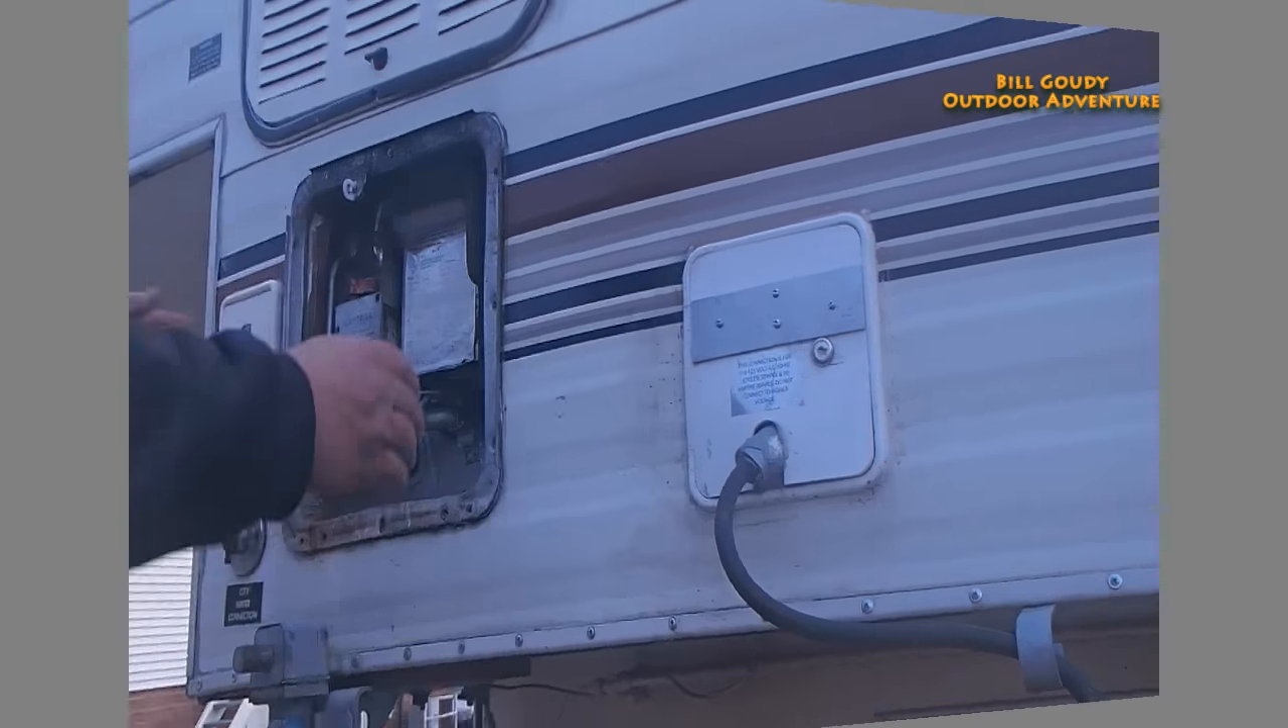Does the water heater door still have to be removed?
No.